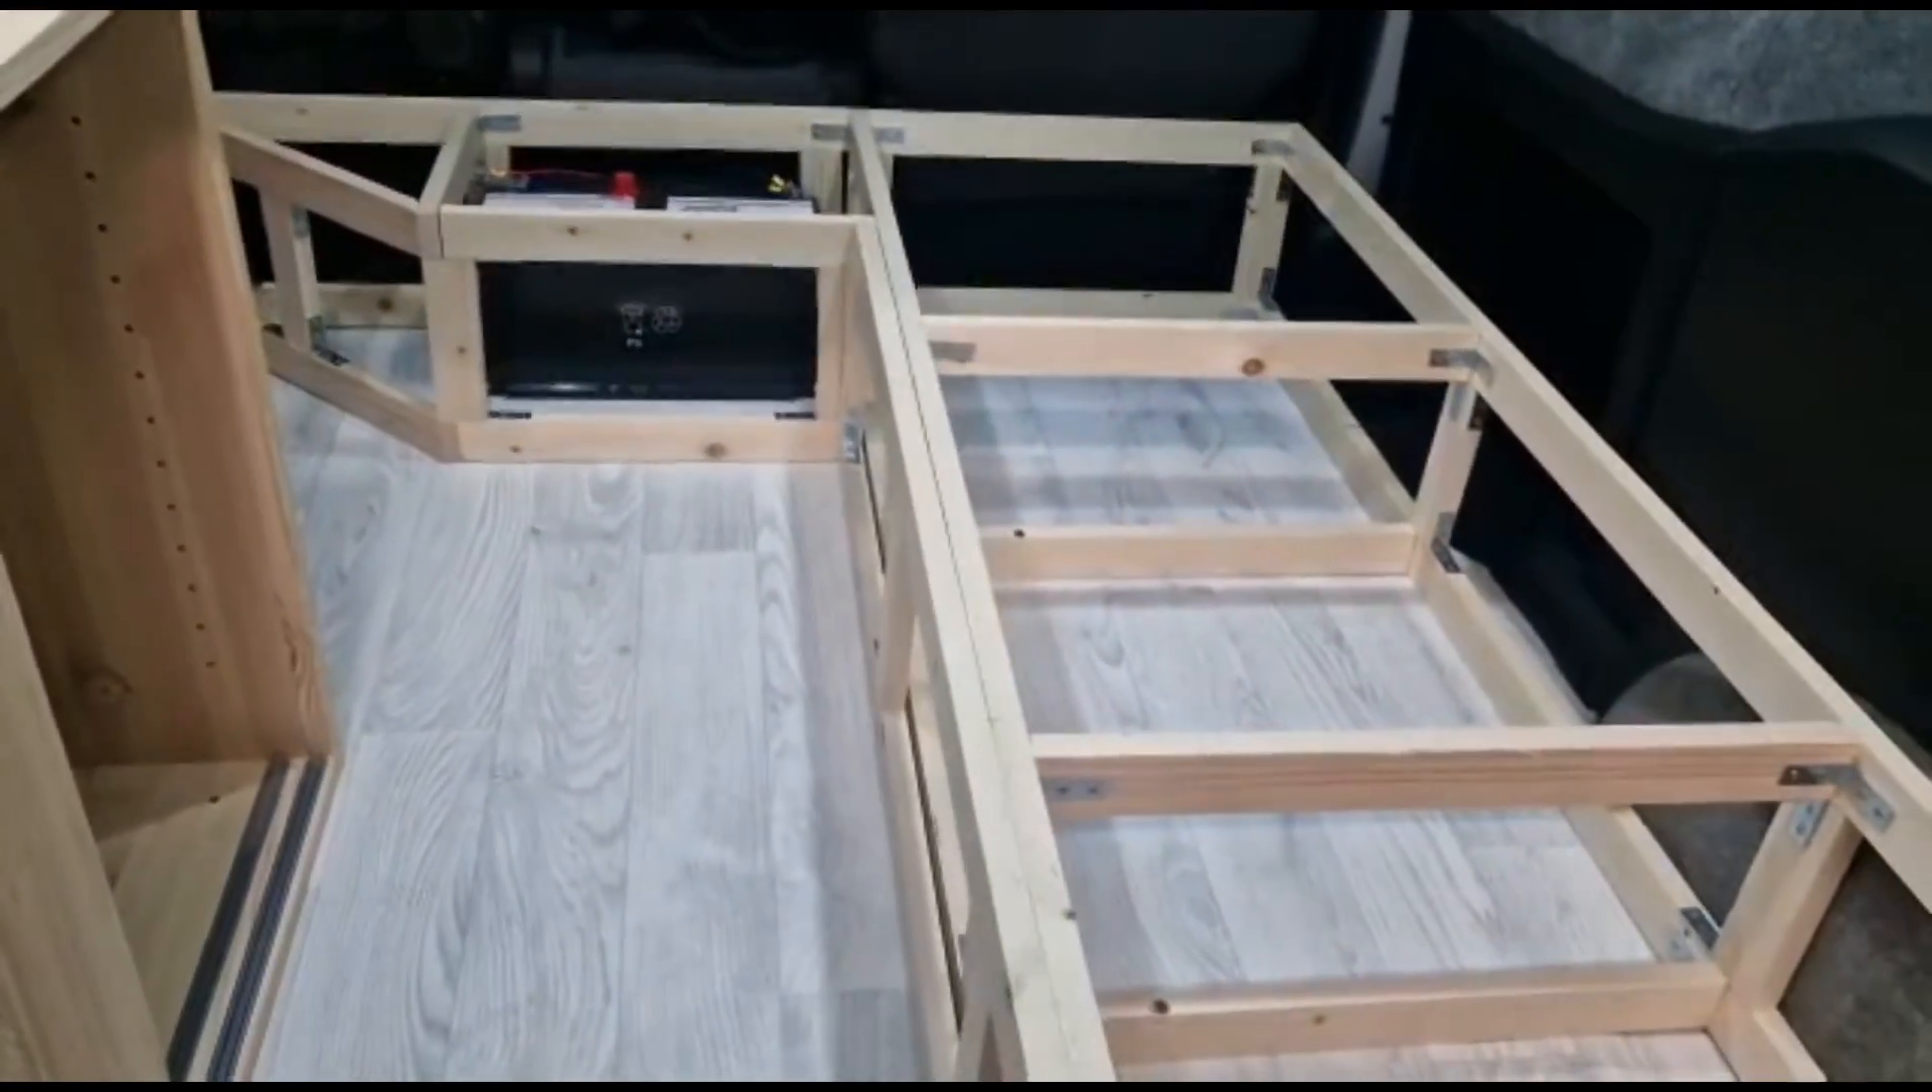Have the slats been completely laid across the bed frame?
No.